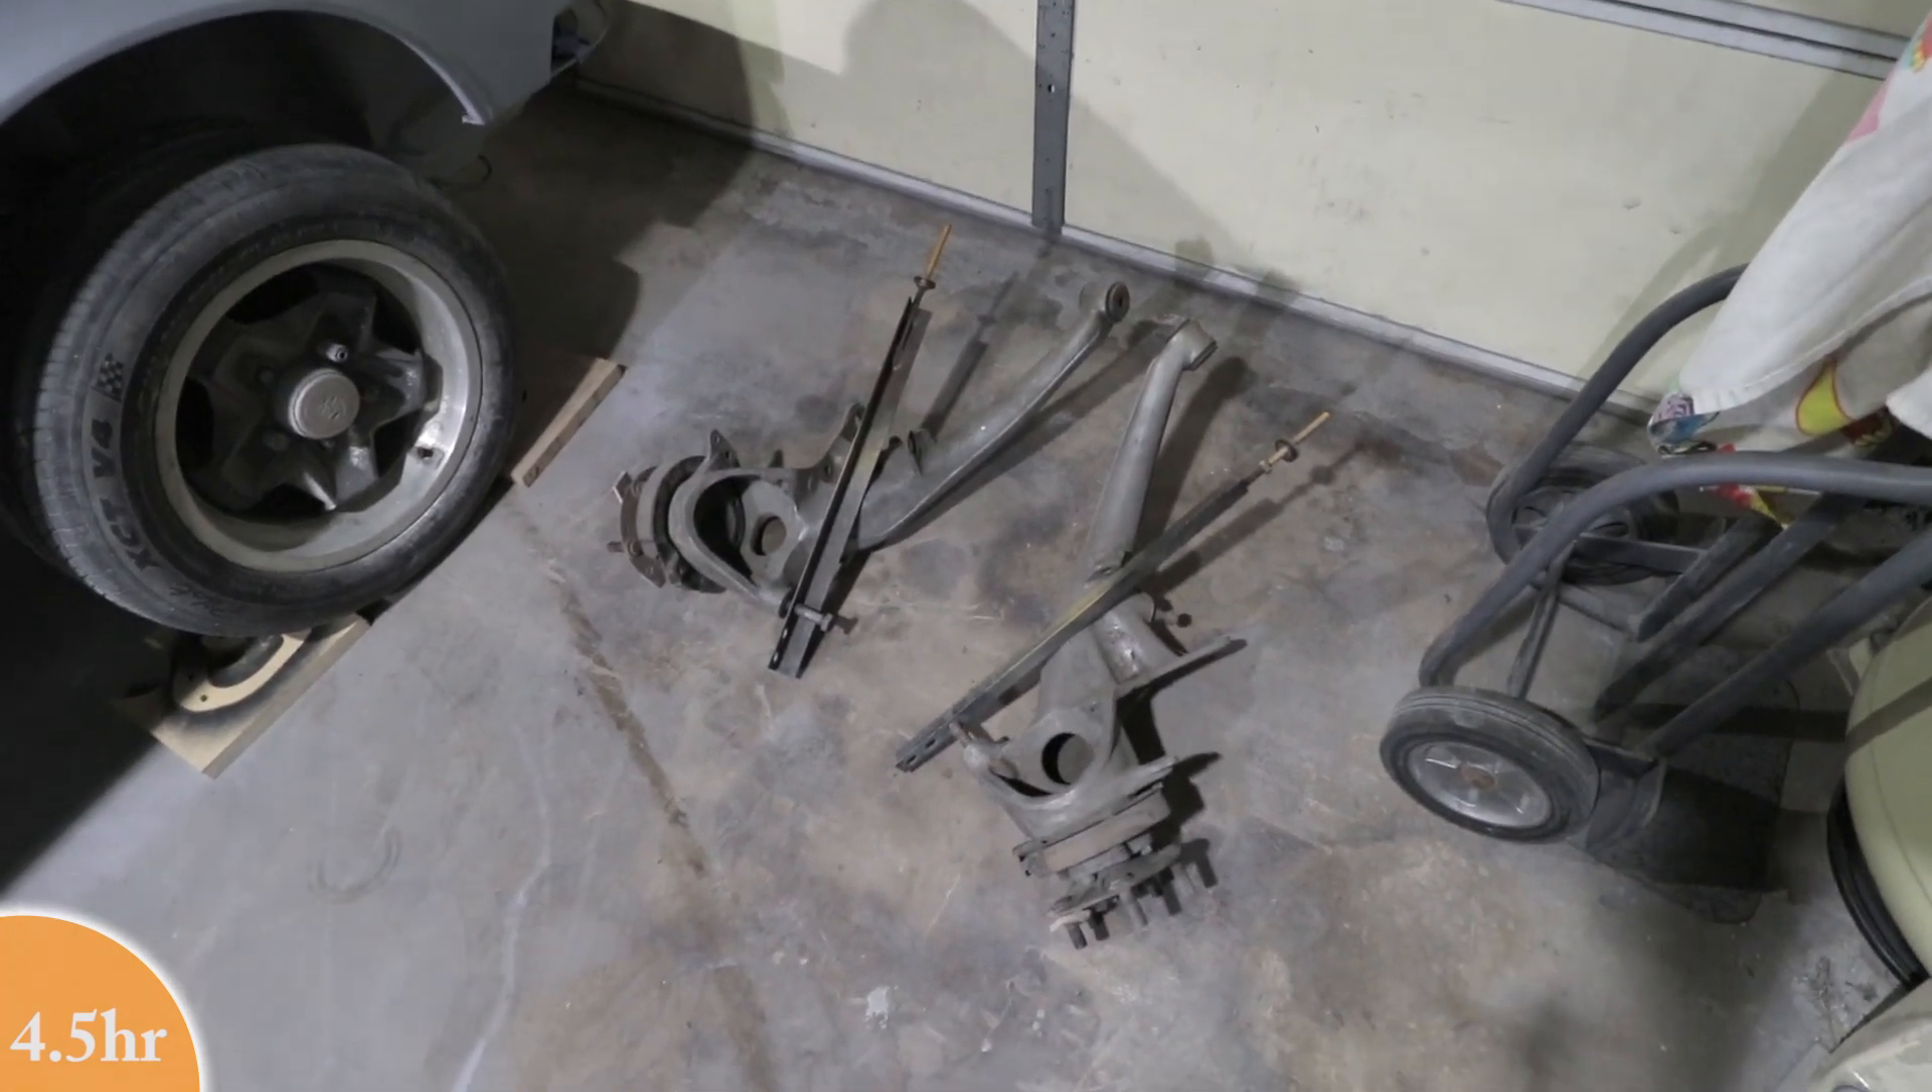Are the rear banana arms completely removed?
Yes.